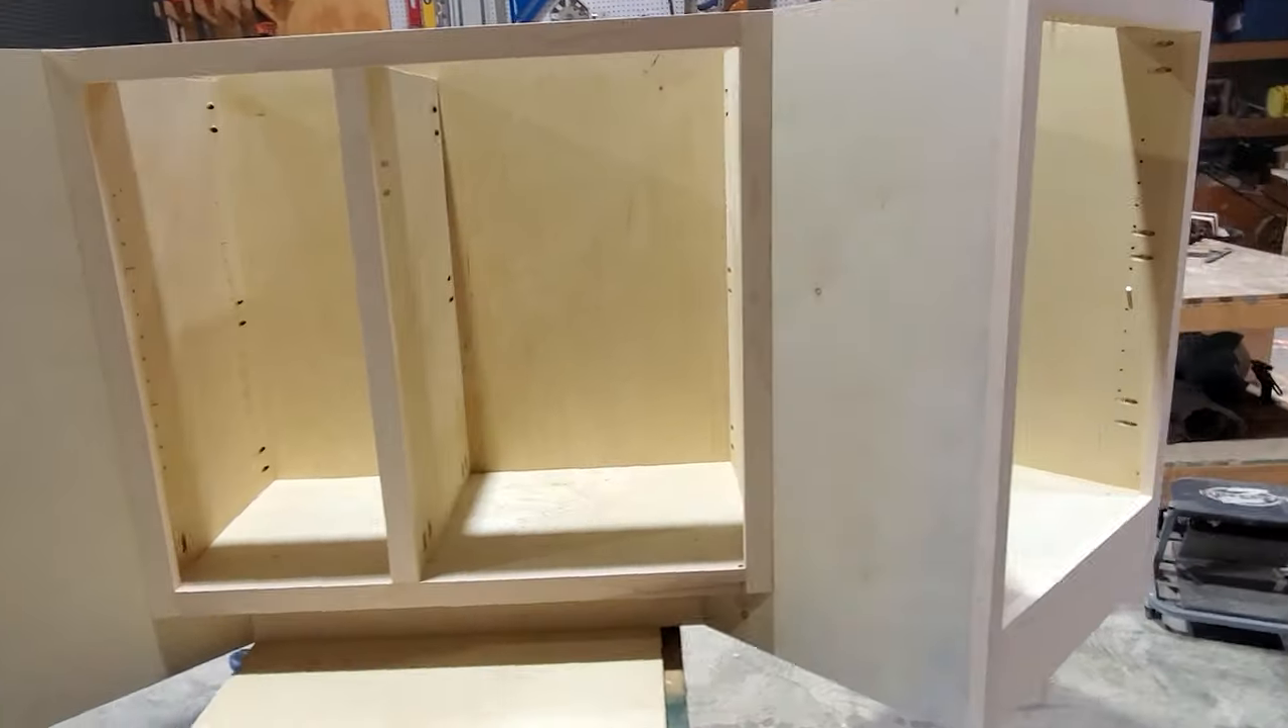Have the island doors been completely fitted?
No.